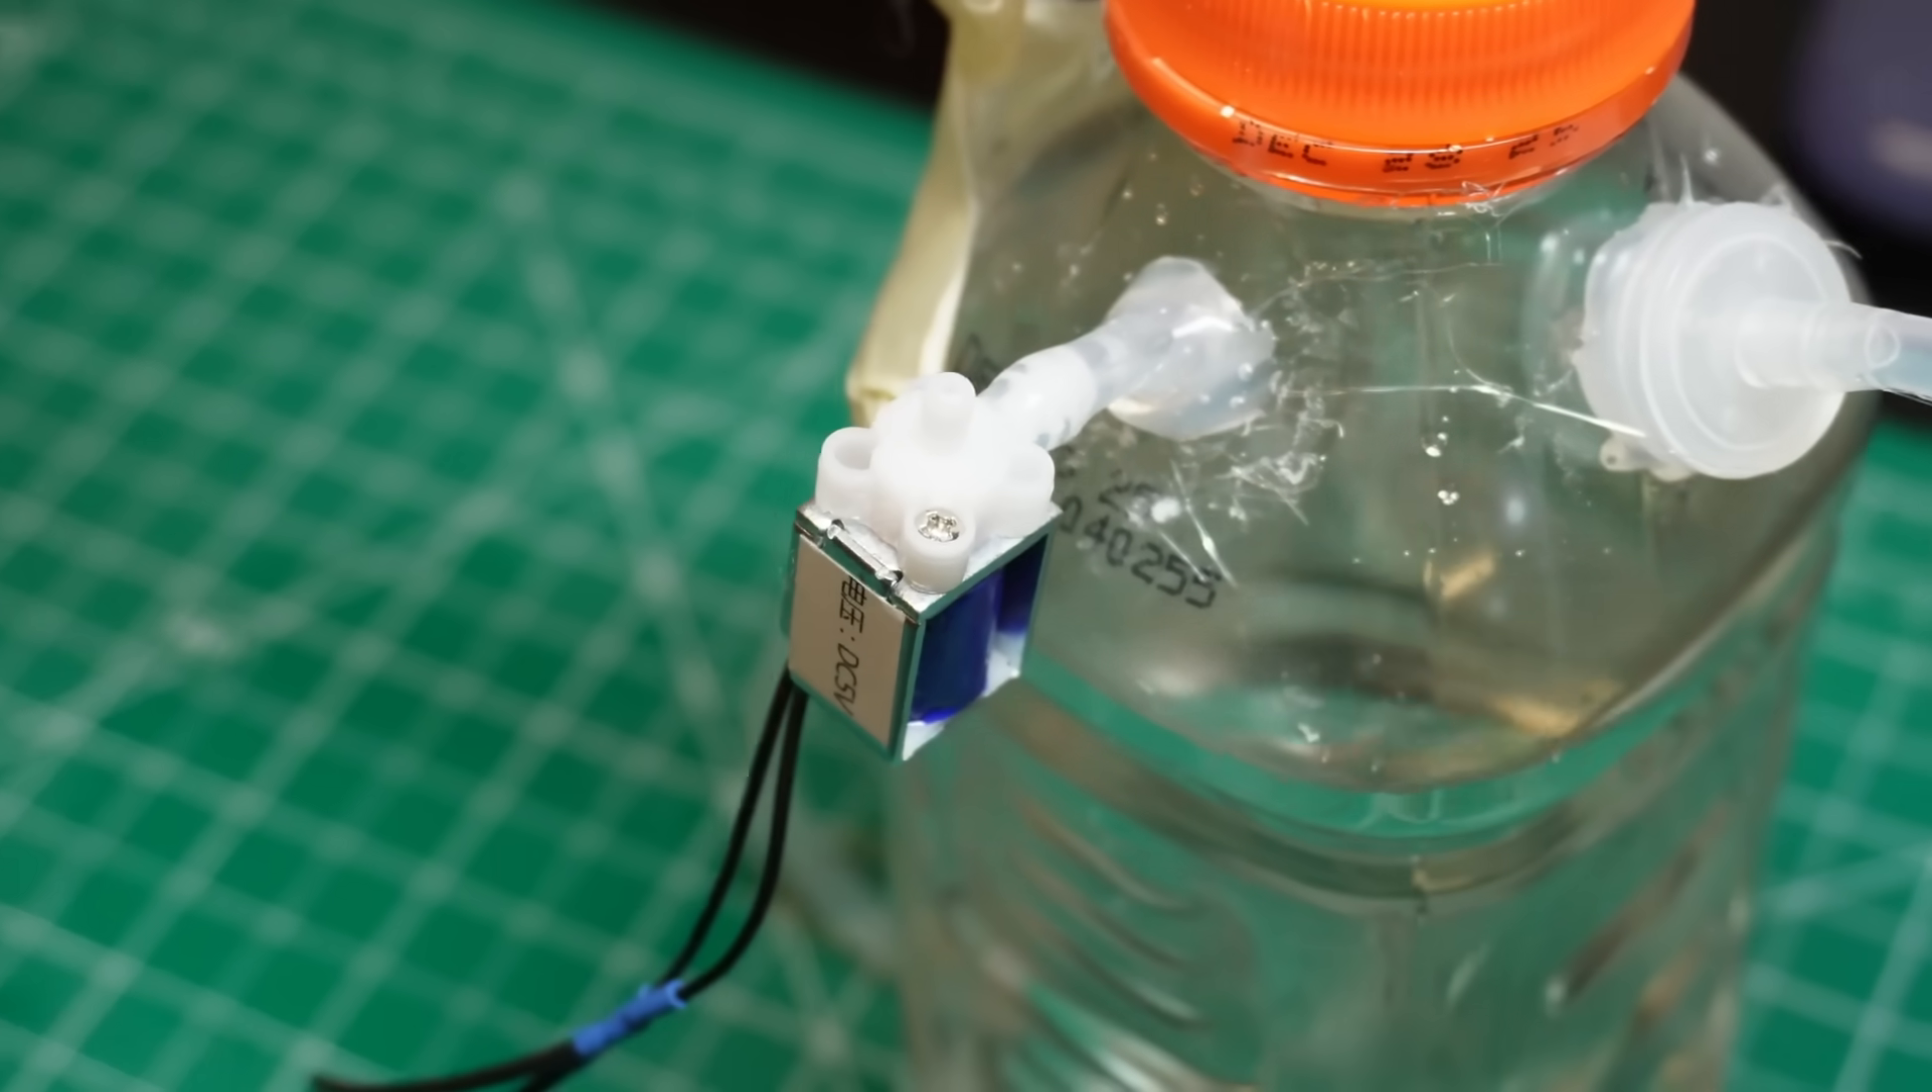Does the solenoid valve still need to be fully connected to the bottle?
No.